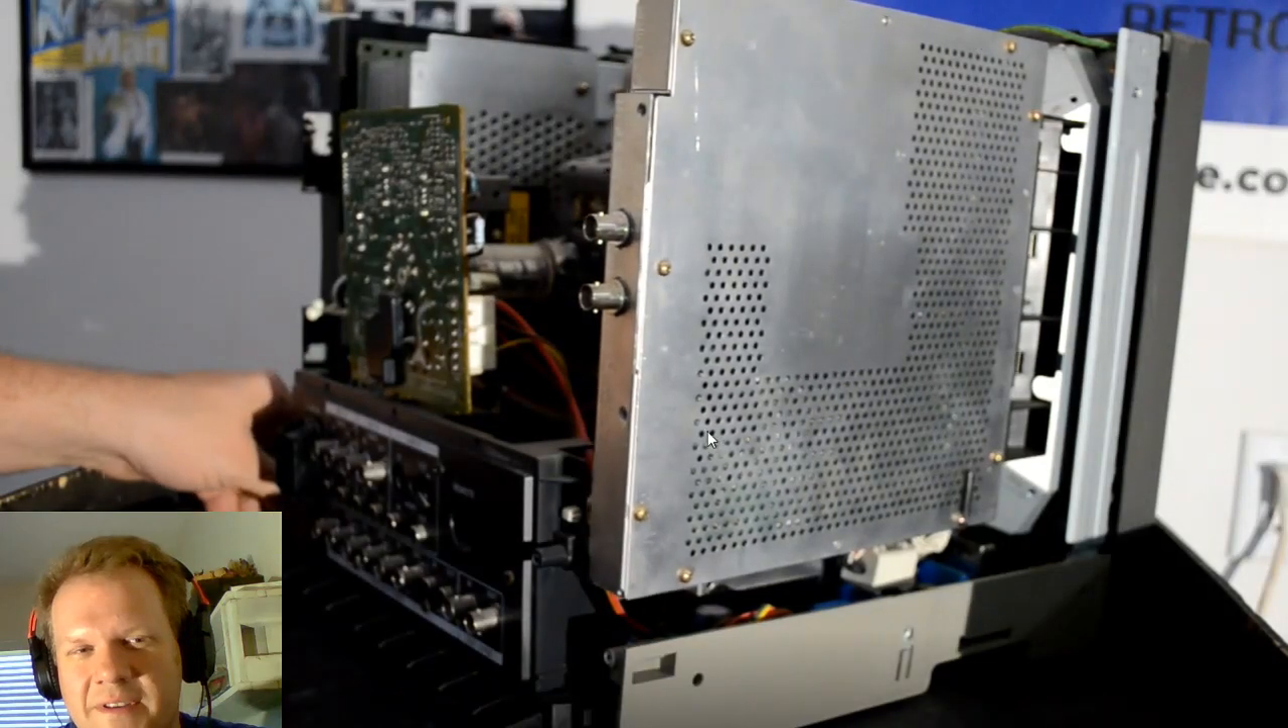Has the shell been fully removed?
Yes.